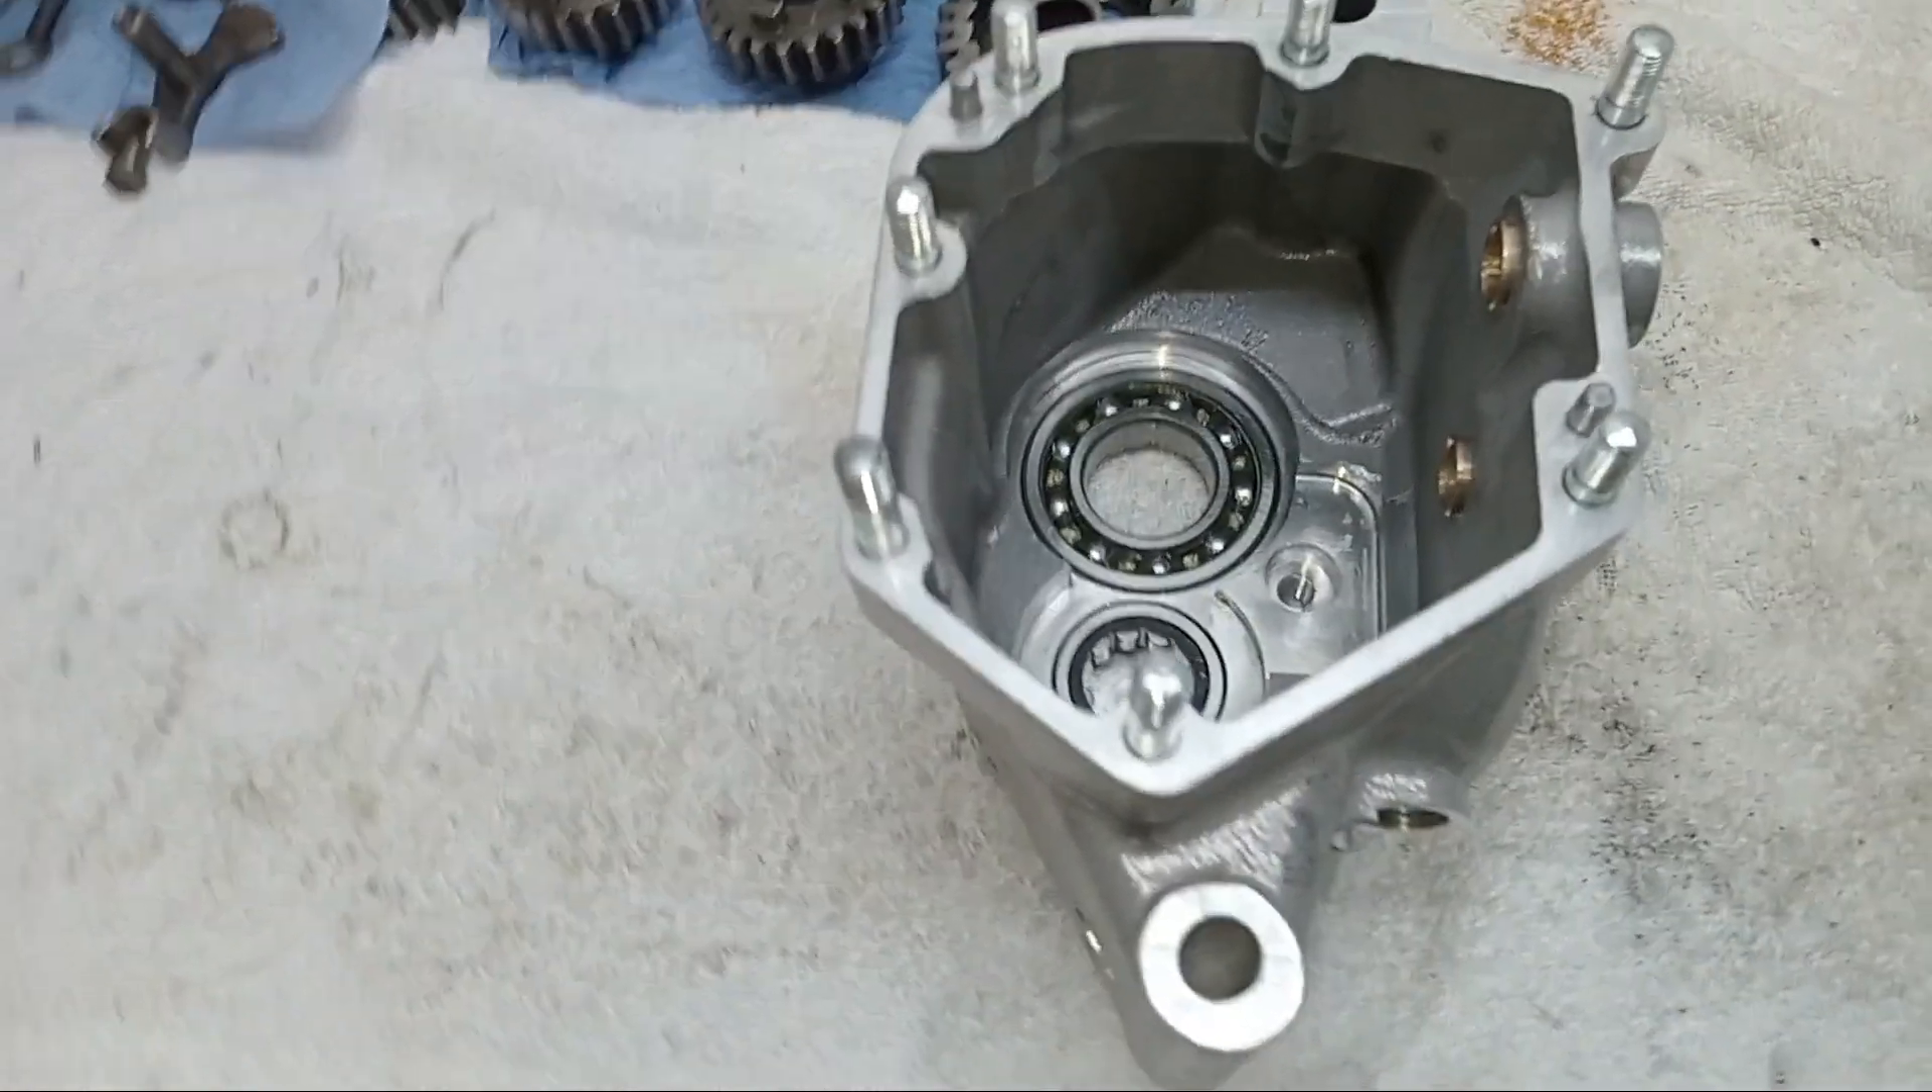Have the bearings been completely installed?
Yes.